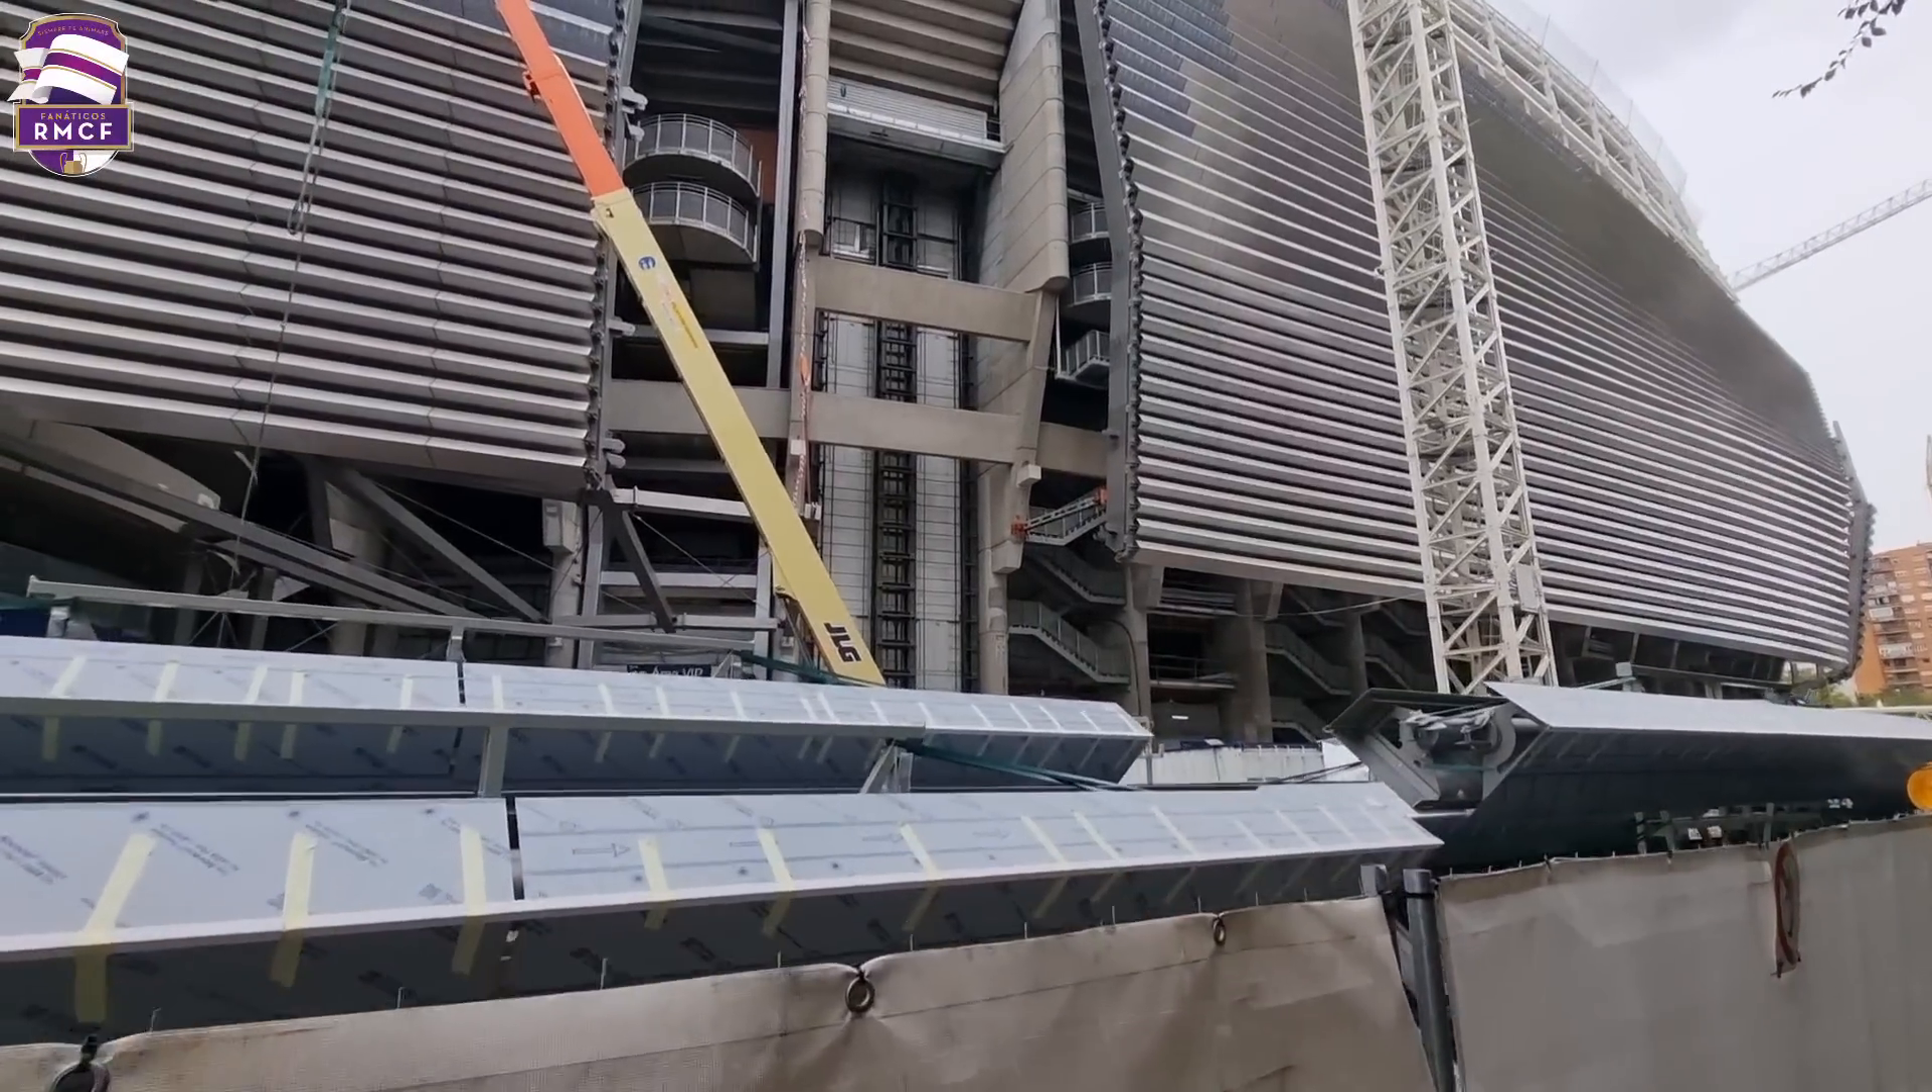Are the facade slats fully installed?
No.